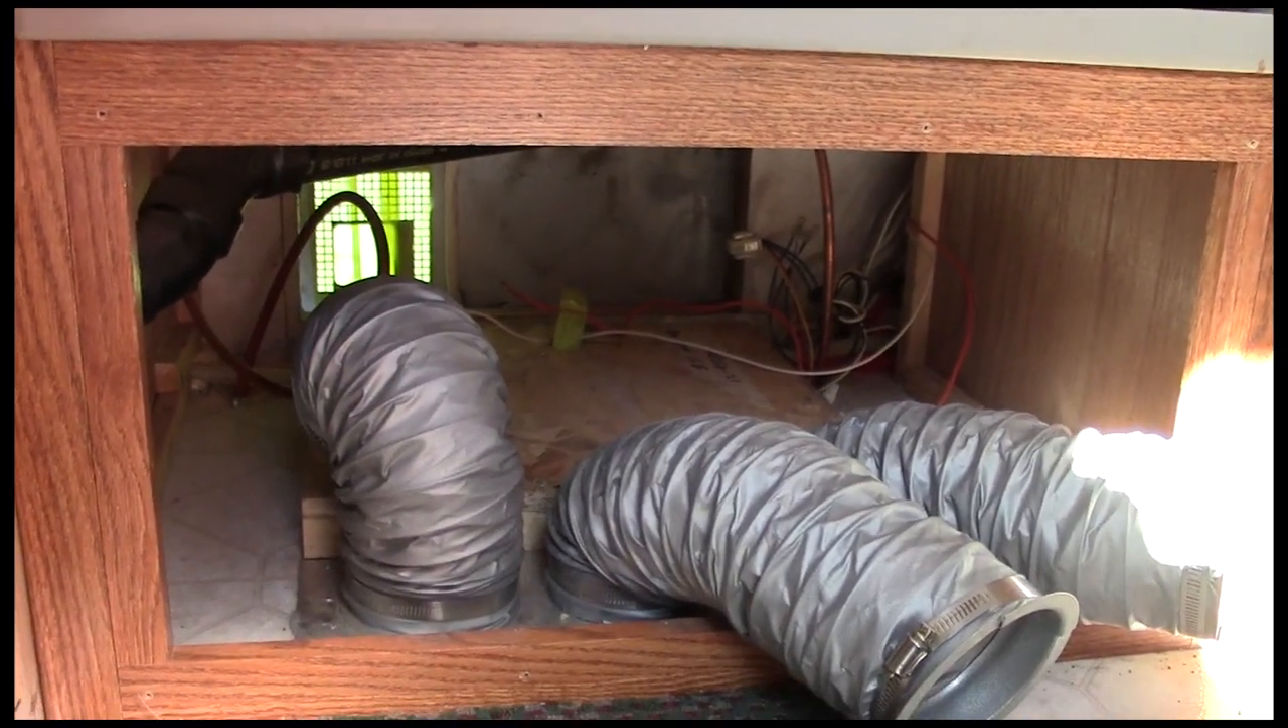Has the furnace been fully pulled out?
Yes.